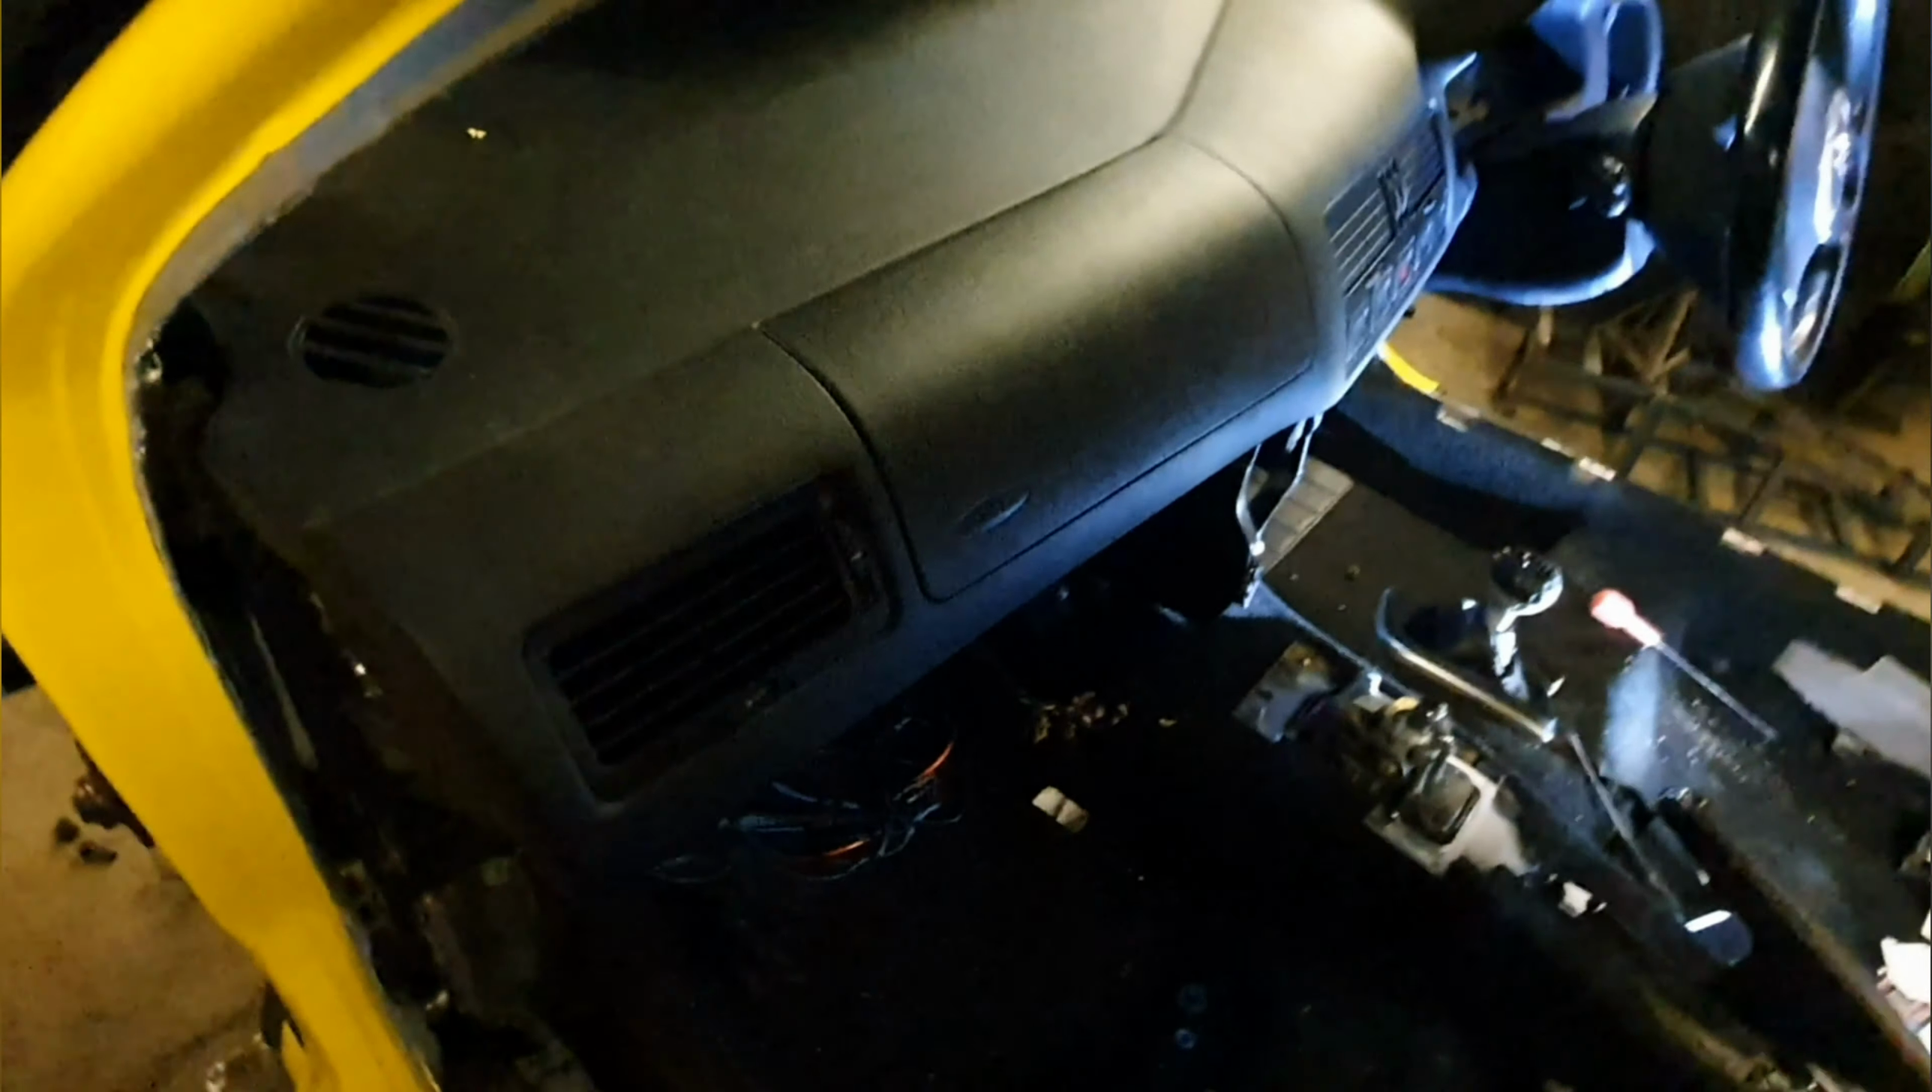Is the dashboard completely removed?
No.